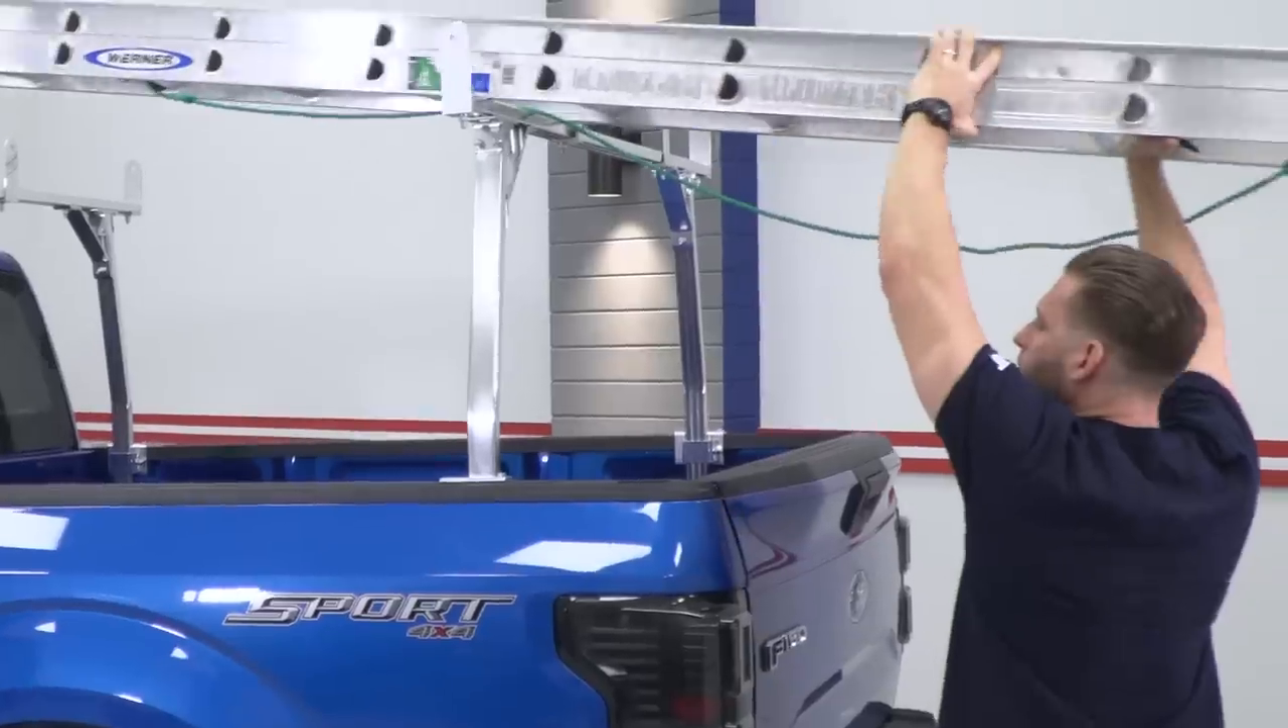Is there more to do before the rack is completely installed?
No.